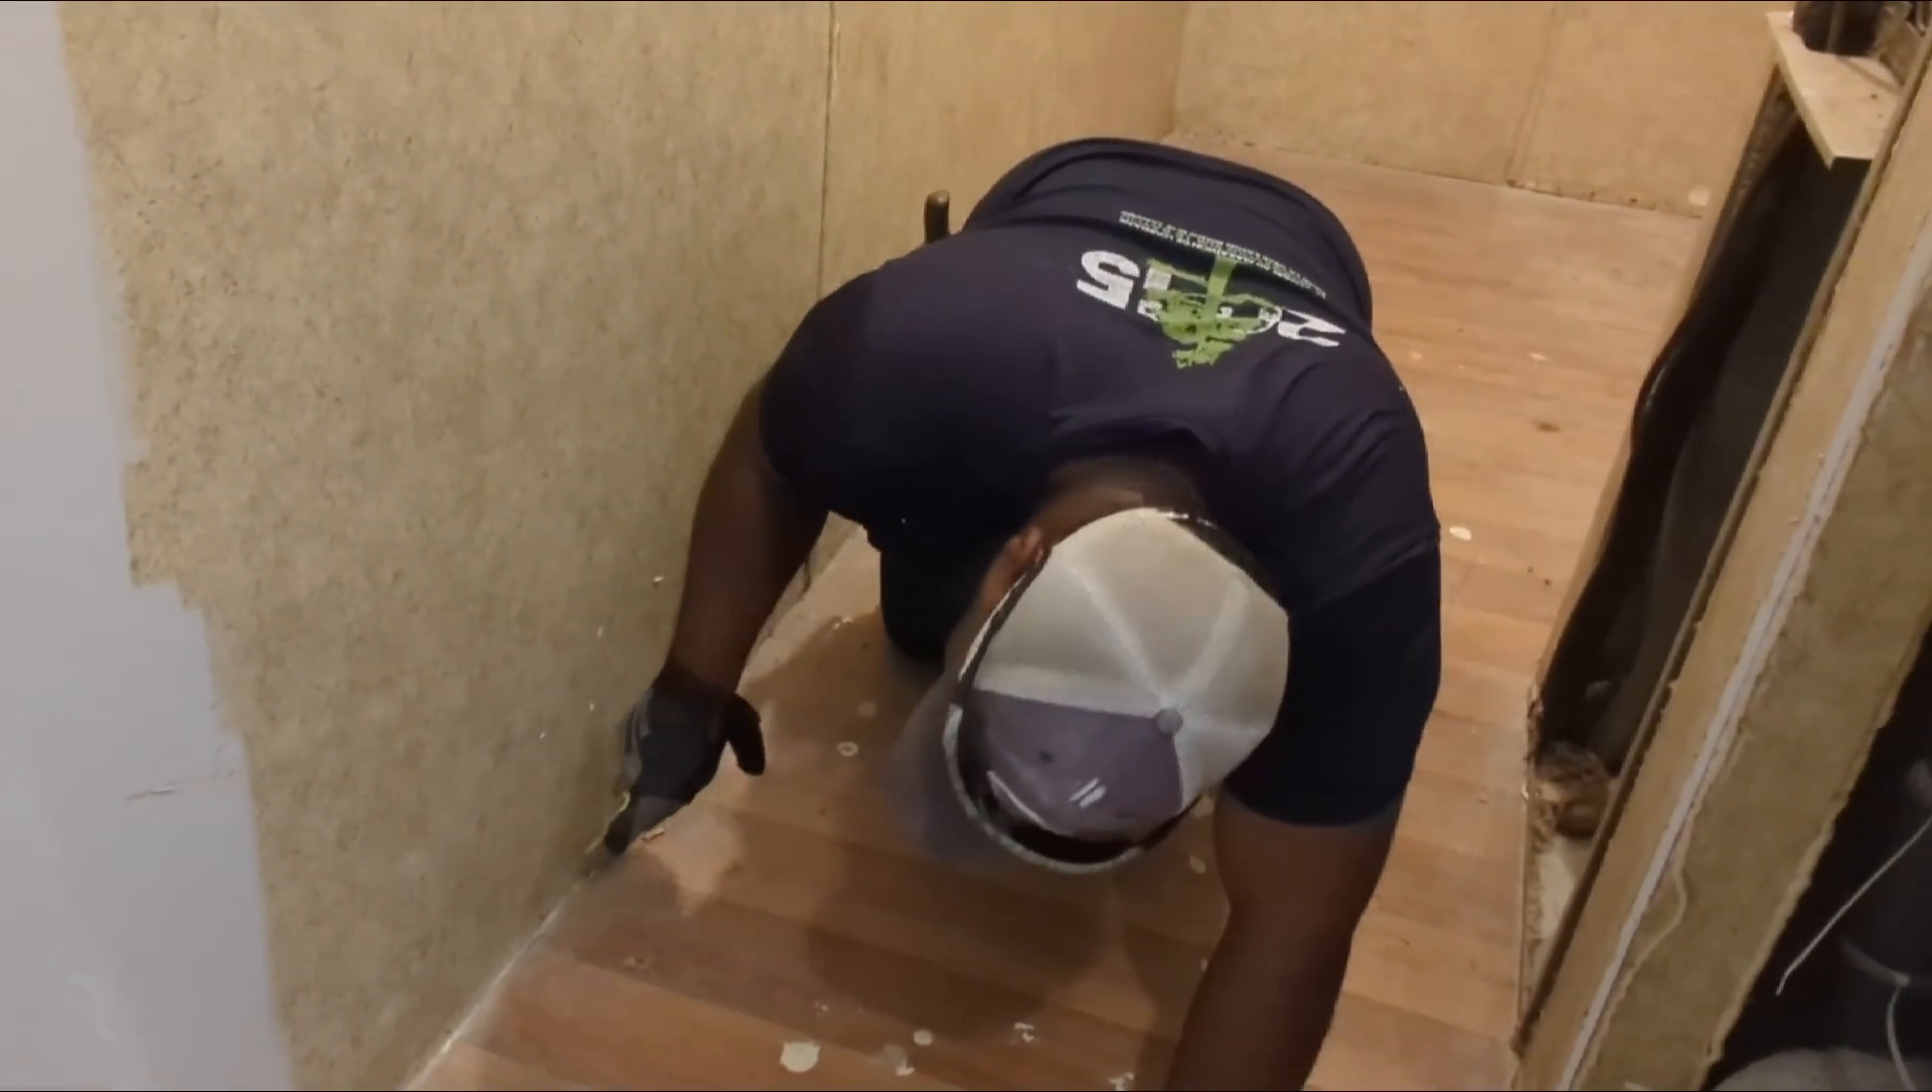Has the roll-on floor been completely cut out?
No.